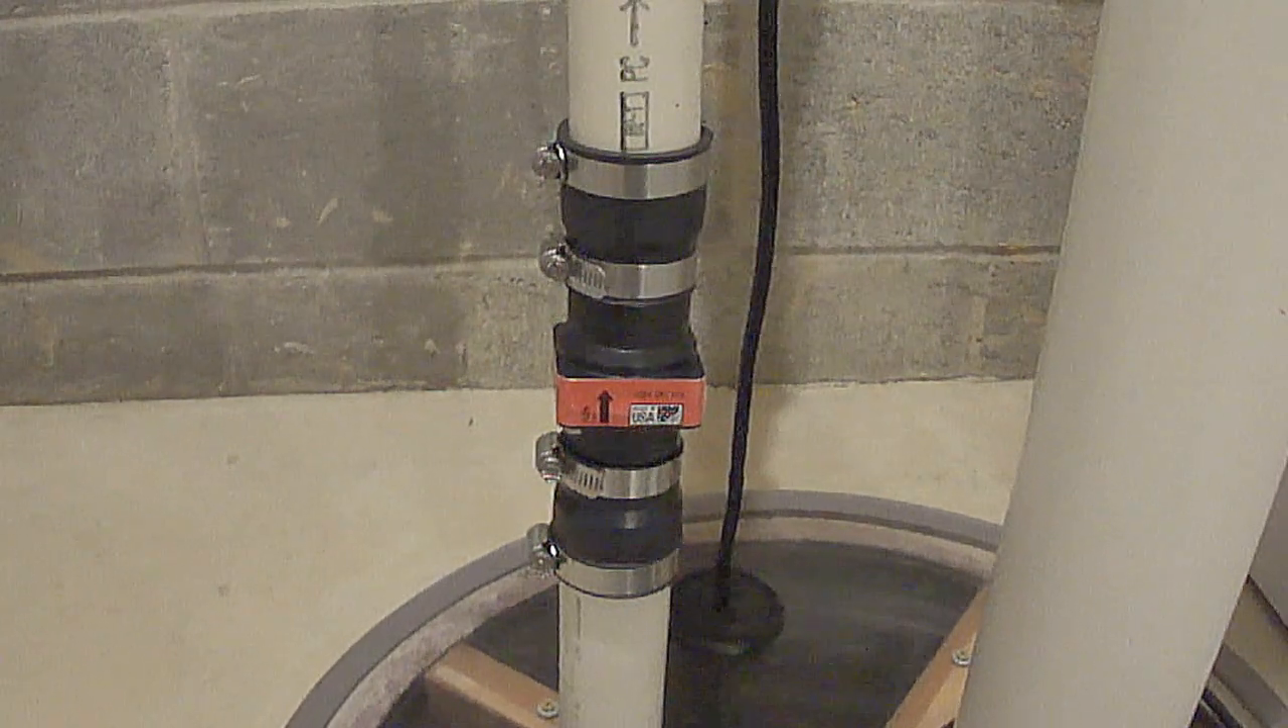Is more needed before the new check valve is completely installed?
No.